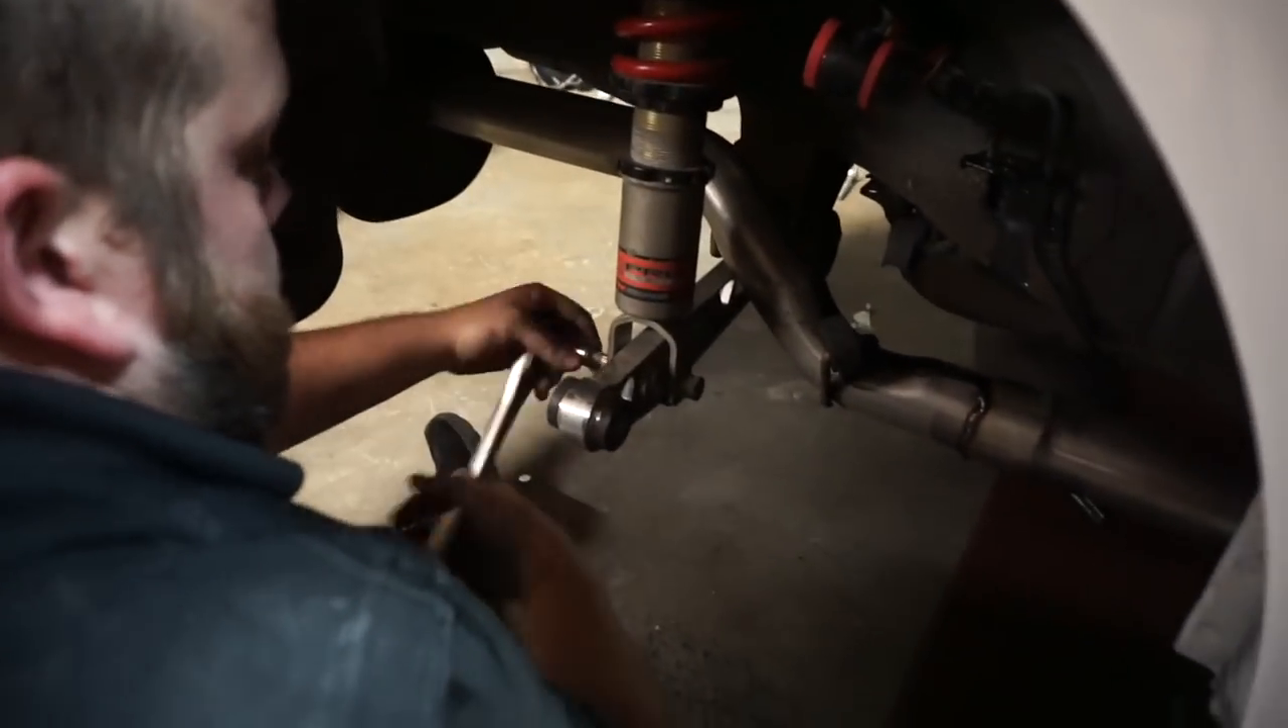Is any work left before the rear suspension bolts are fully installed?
Yes.